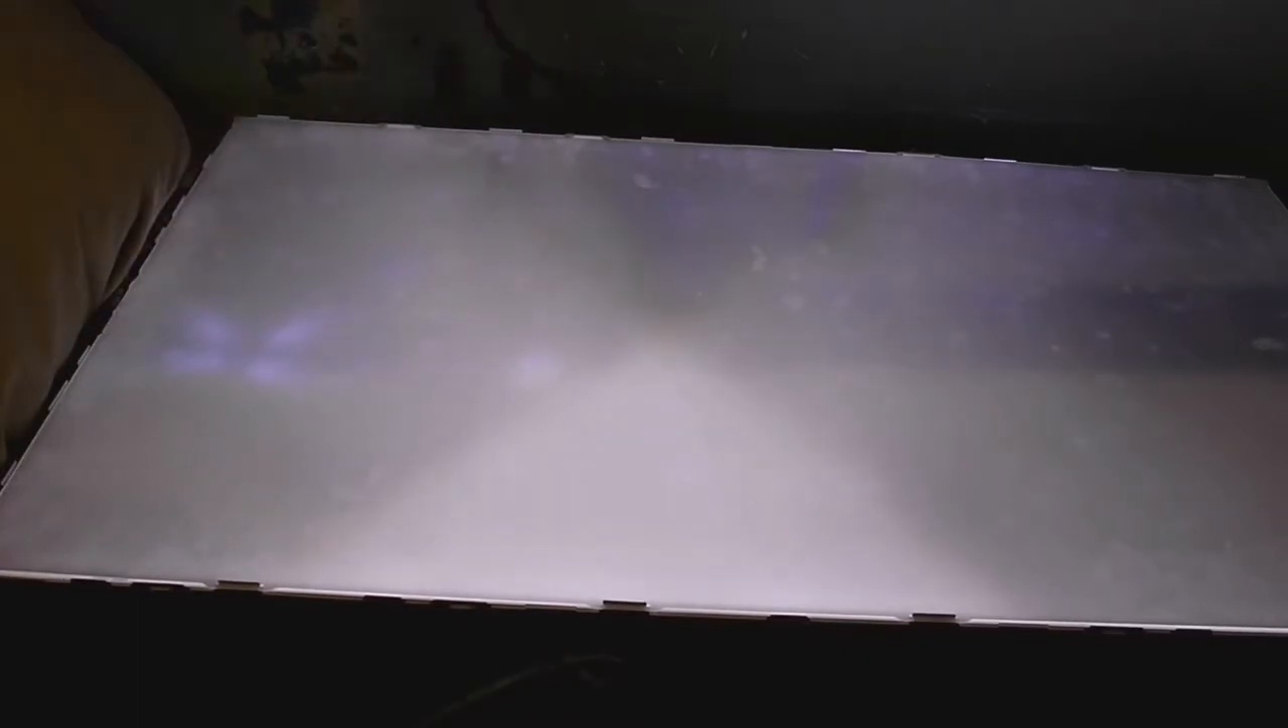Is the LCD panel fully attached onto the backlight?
No.